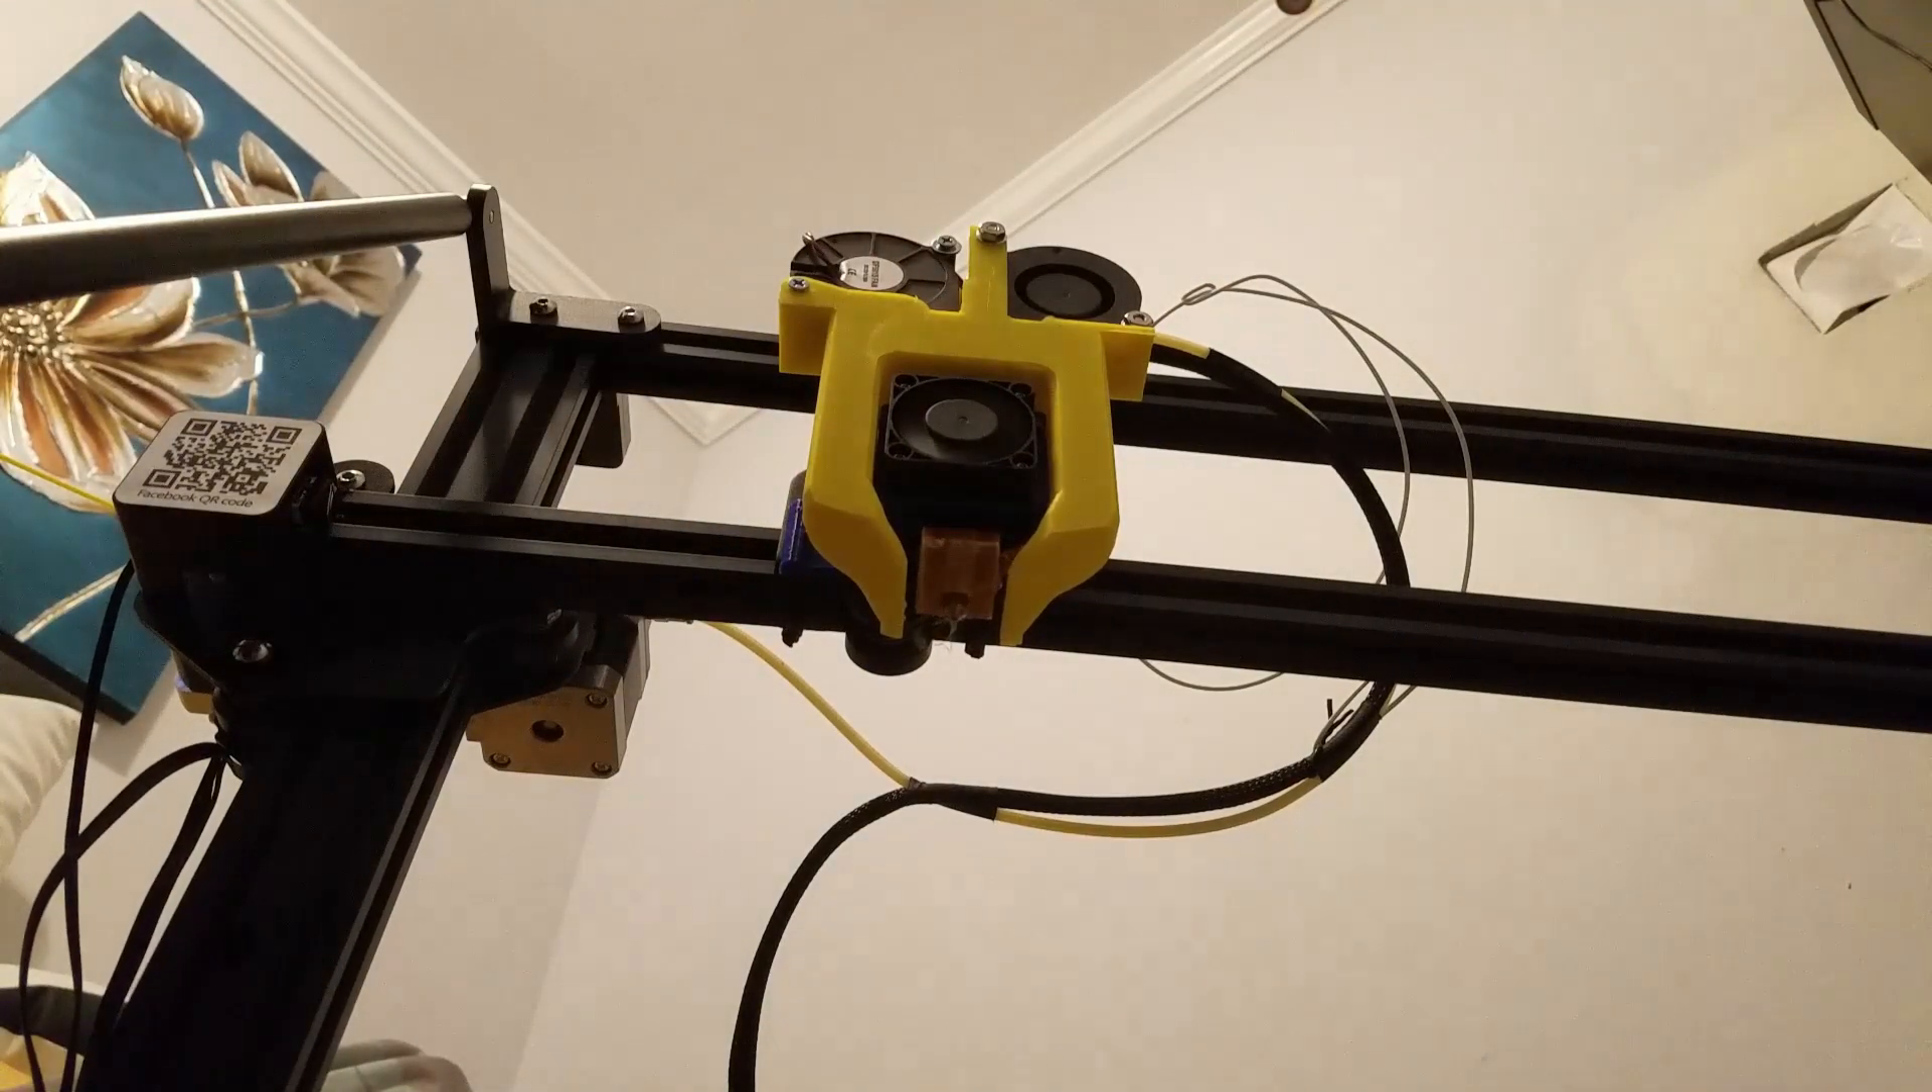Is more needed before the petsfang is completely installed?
No.